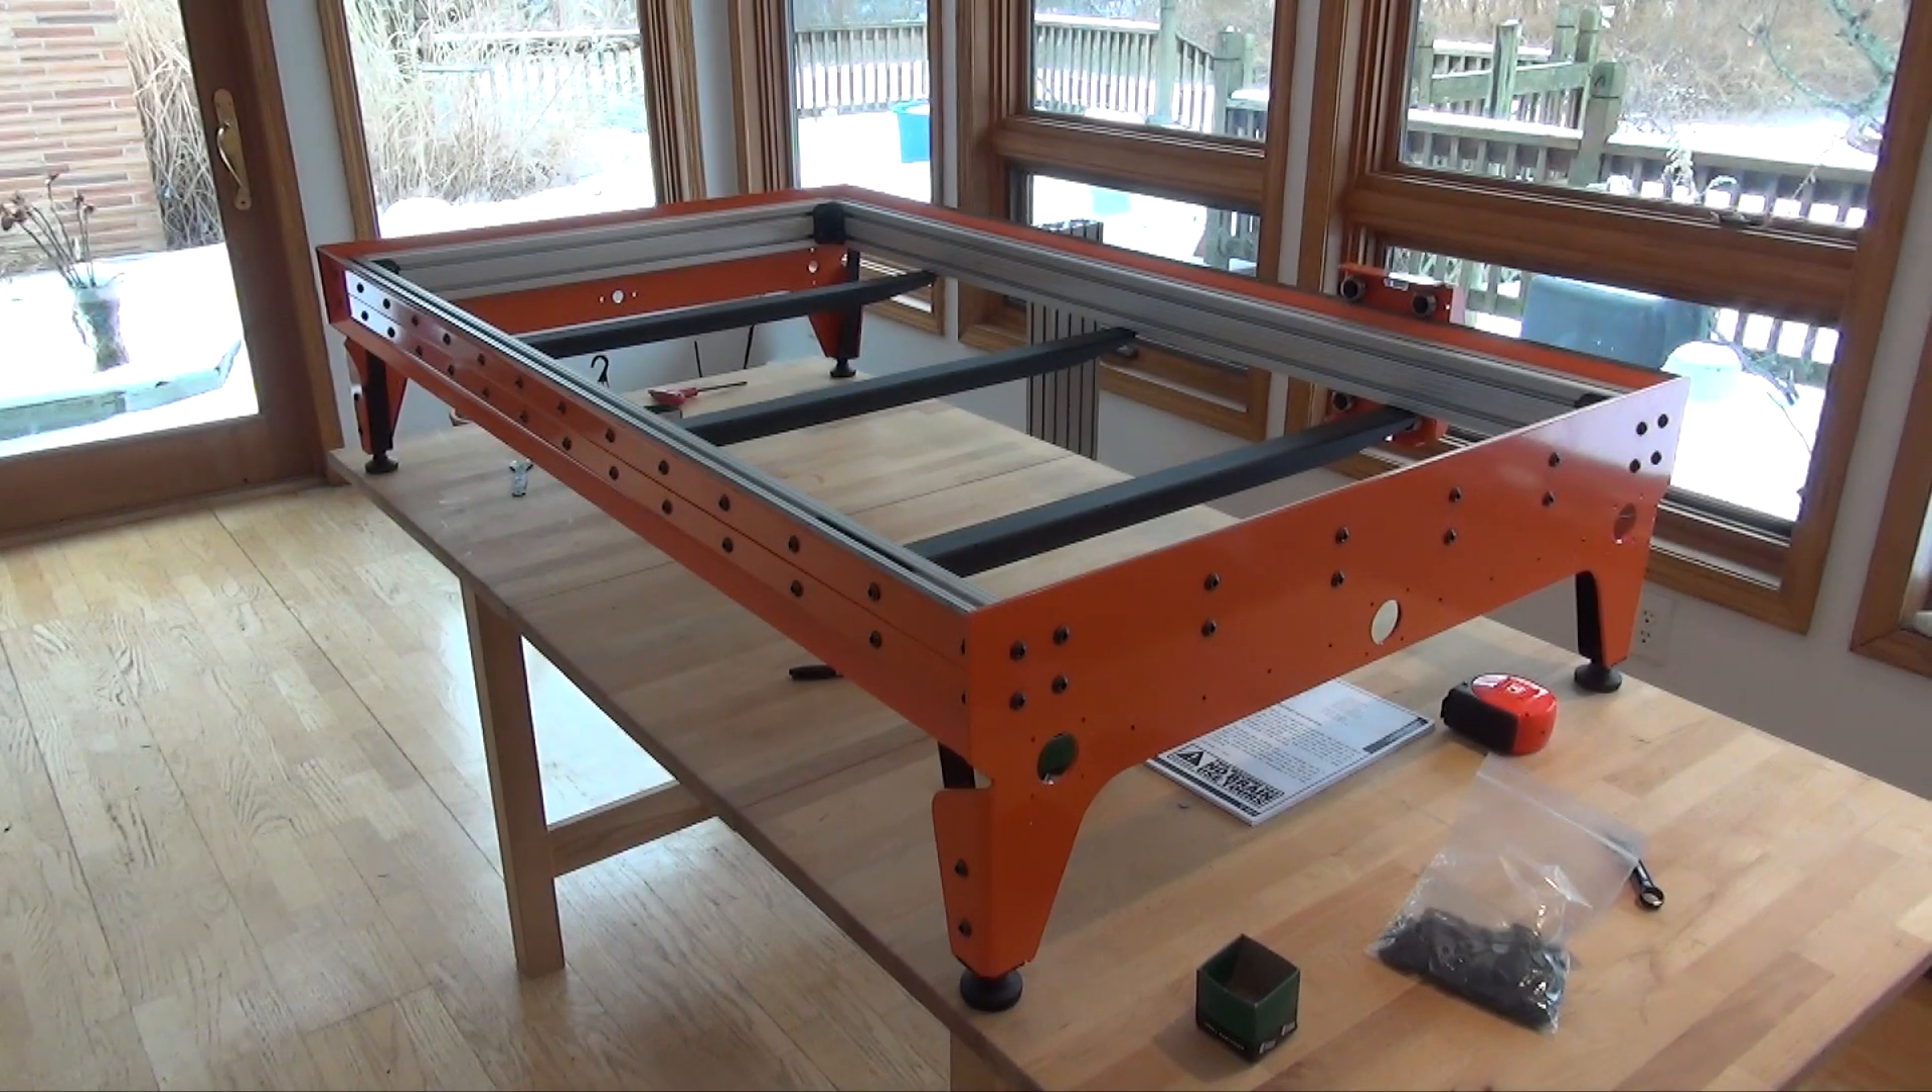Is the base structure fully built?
Yes.